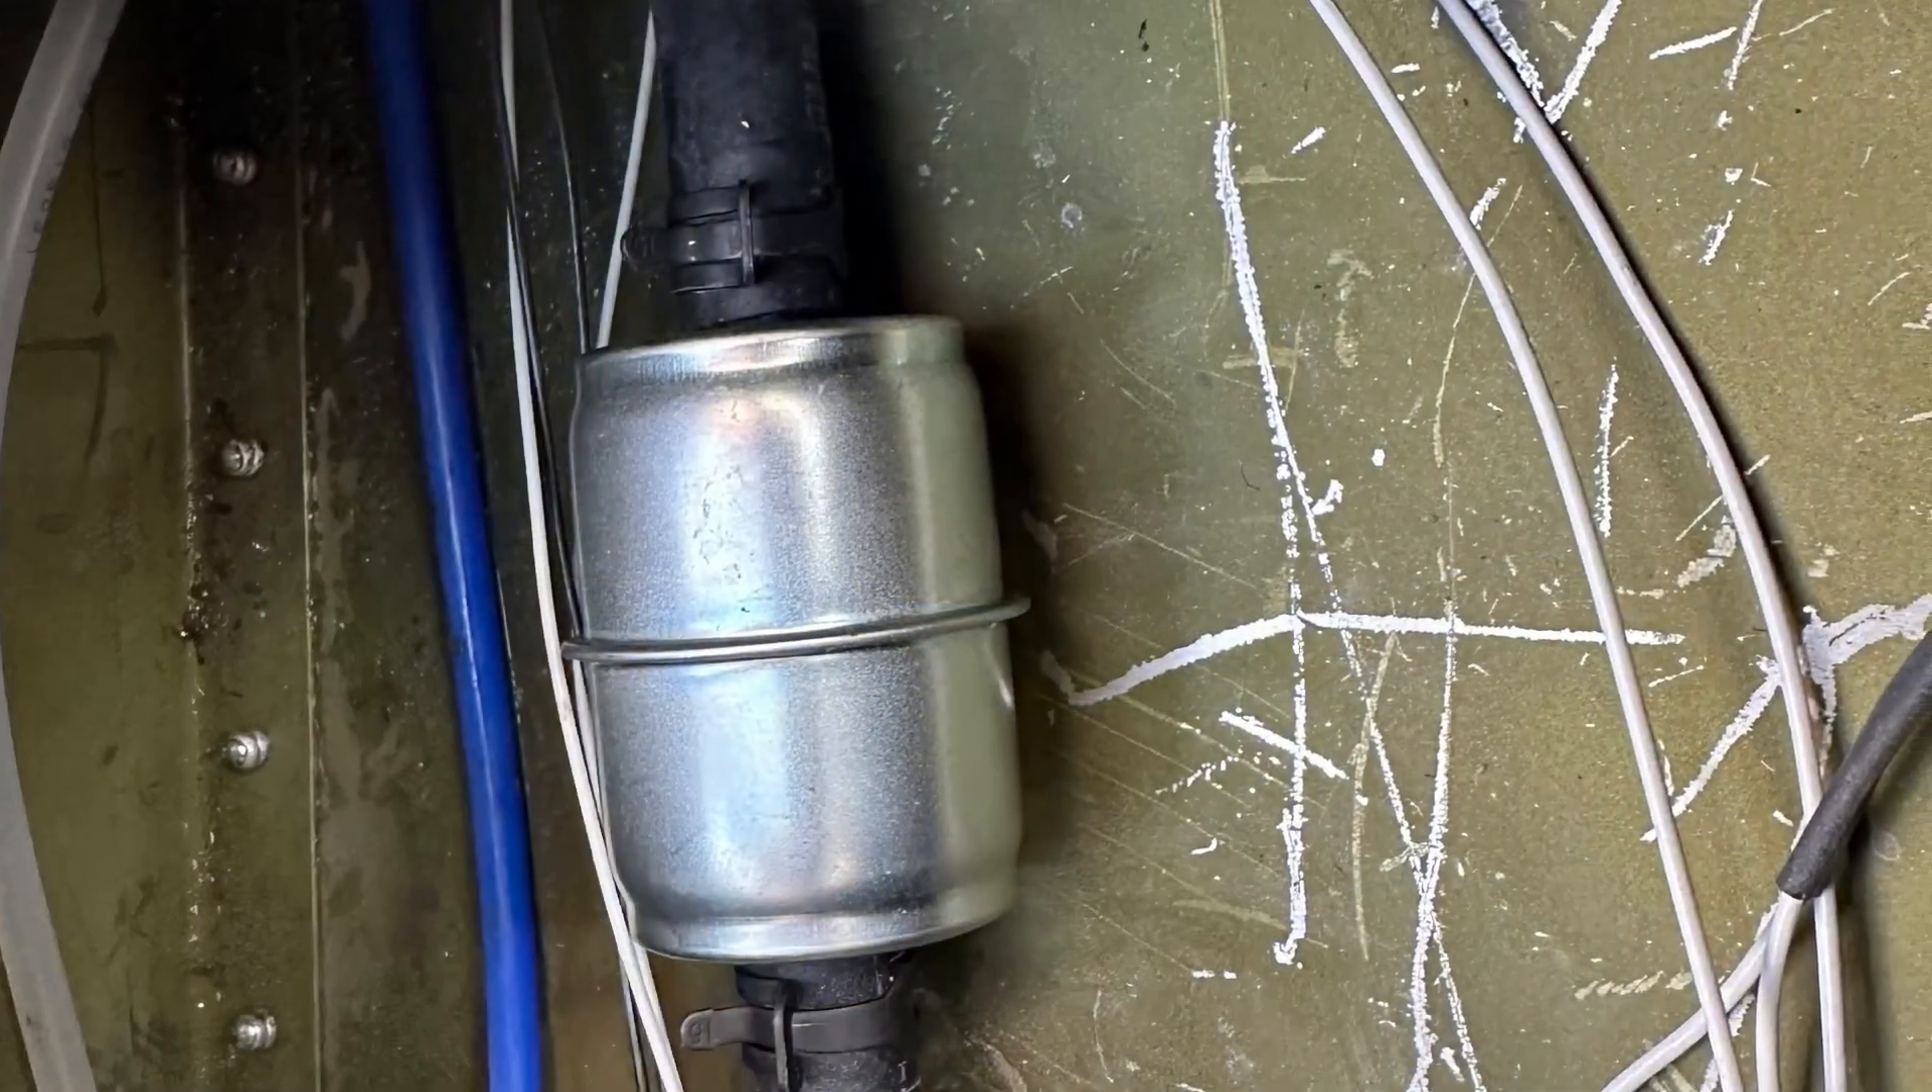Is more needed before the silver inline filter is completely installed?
No.